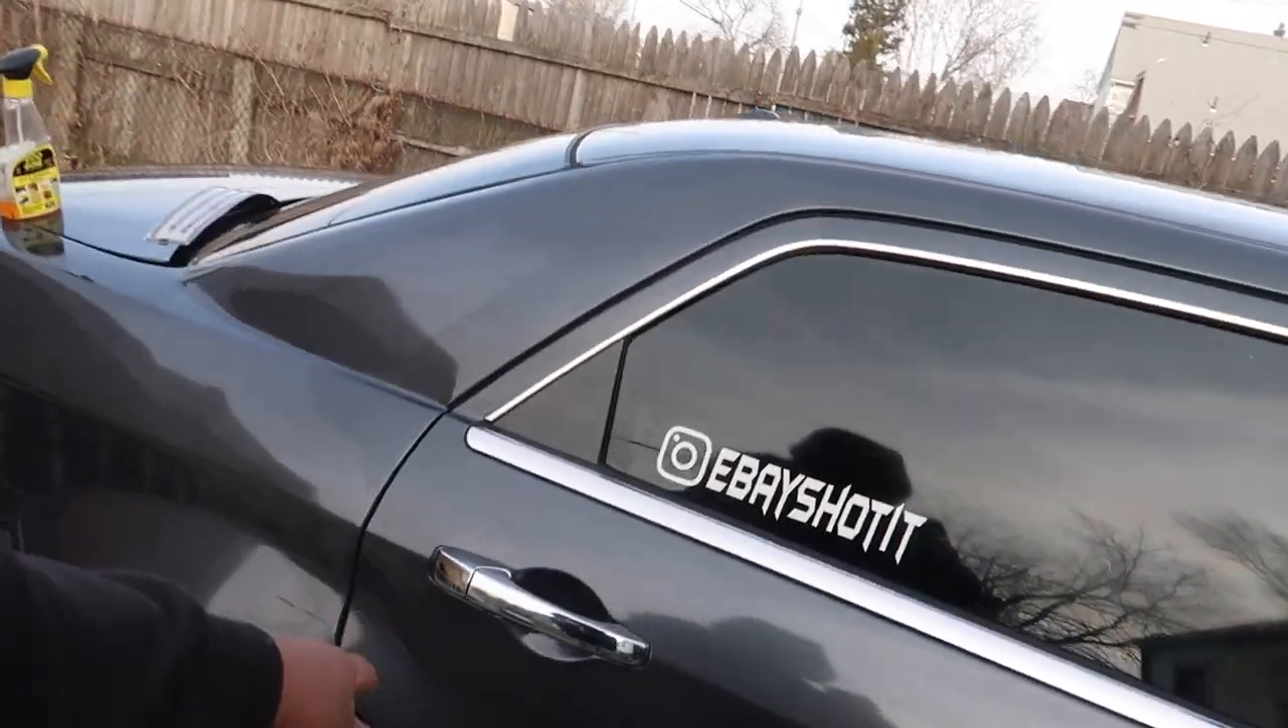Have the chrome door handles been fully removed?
No.